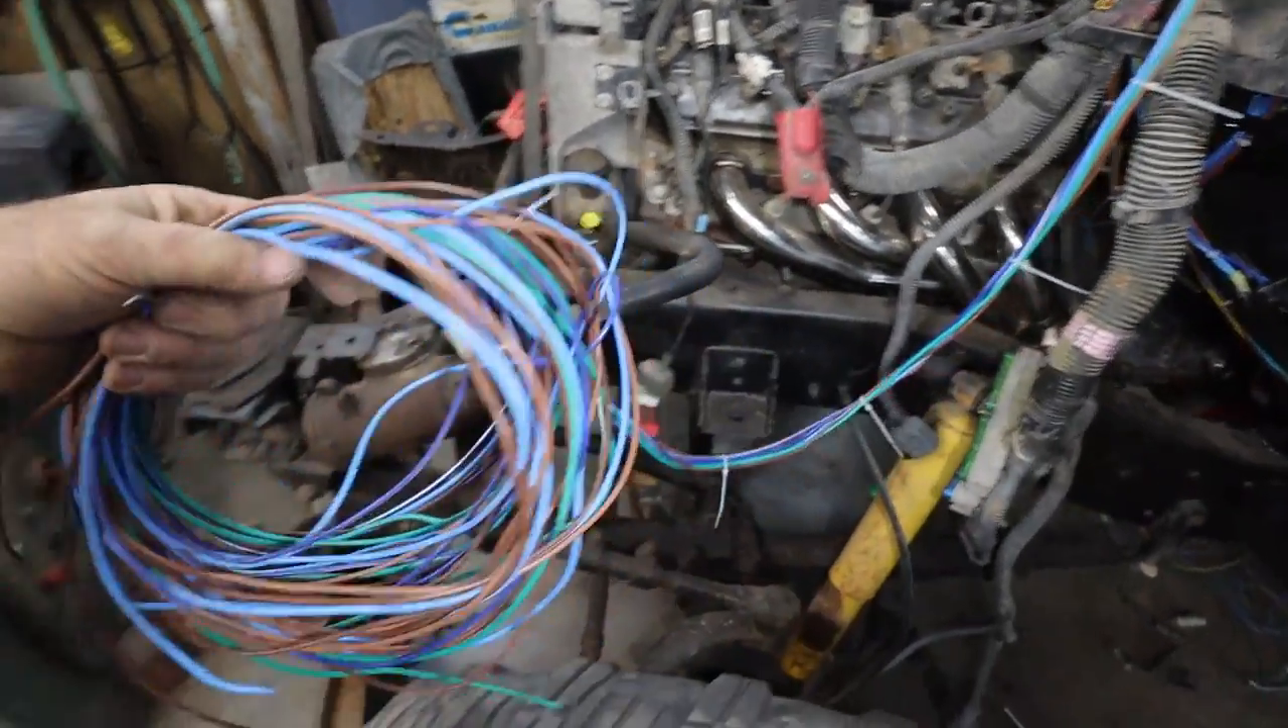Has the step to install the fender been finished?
No.